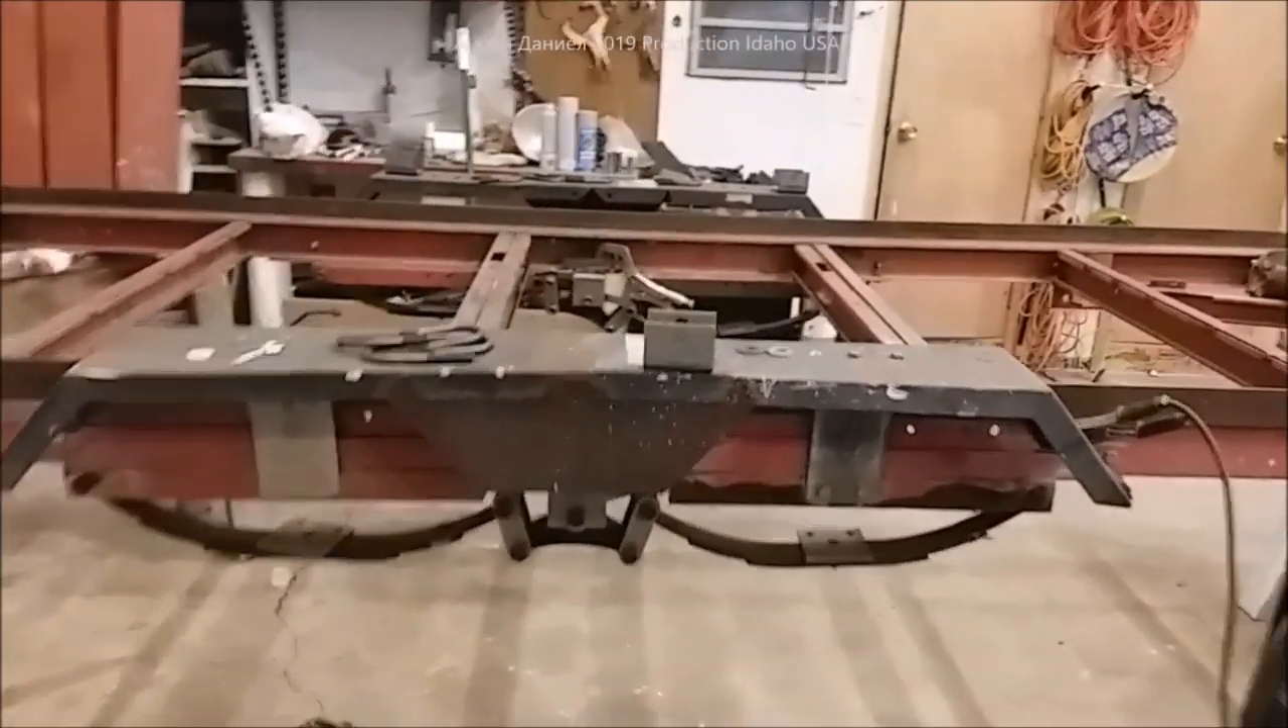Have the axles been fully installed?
No.